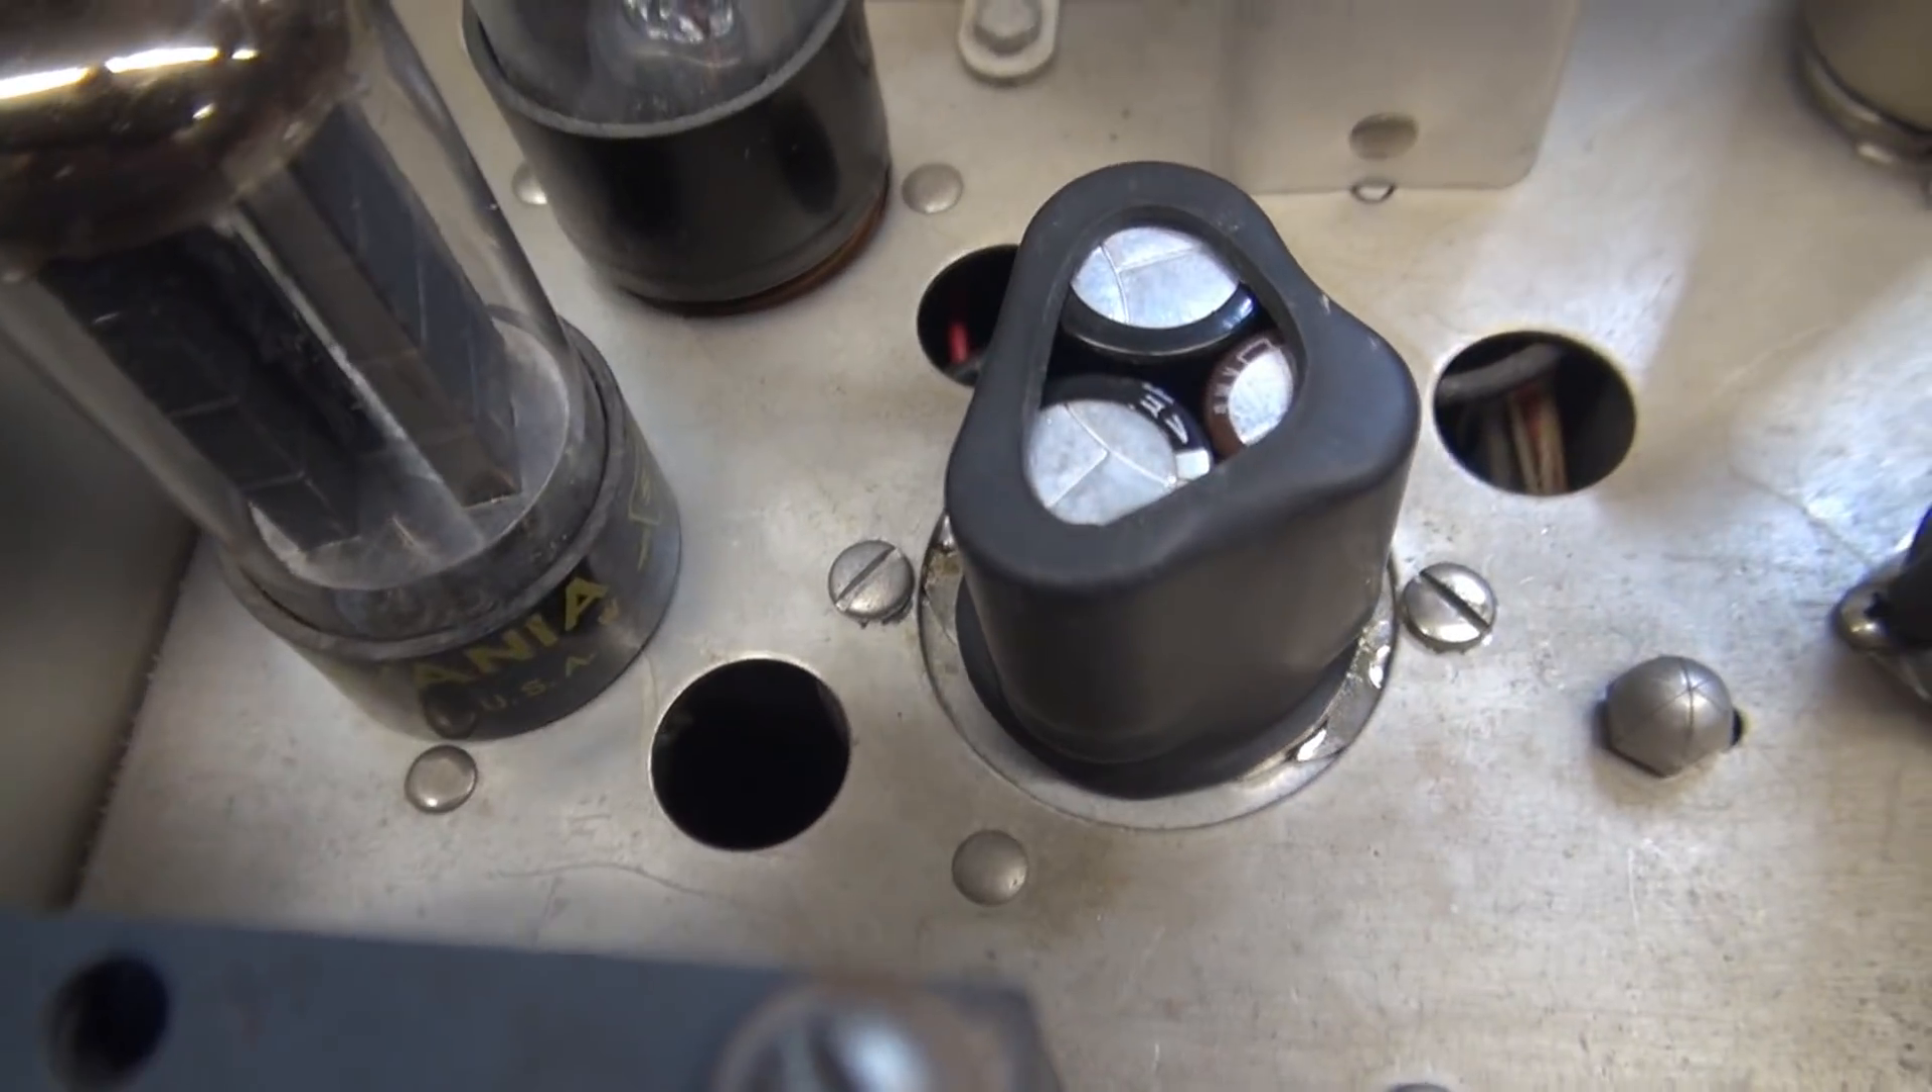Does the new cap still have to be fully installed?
No.